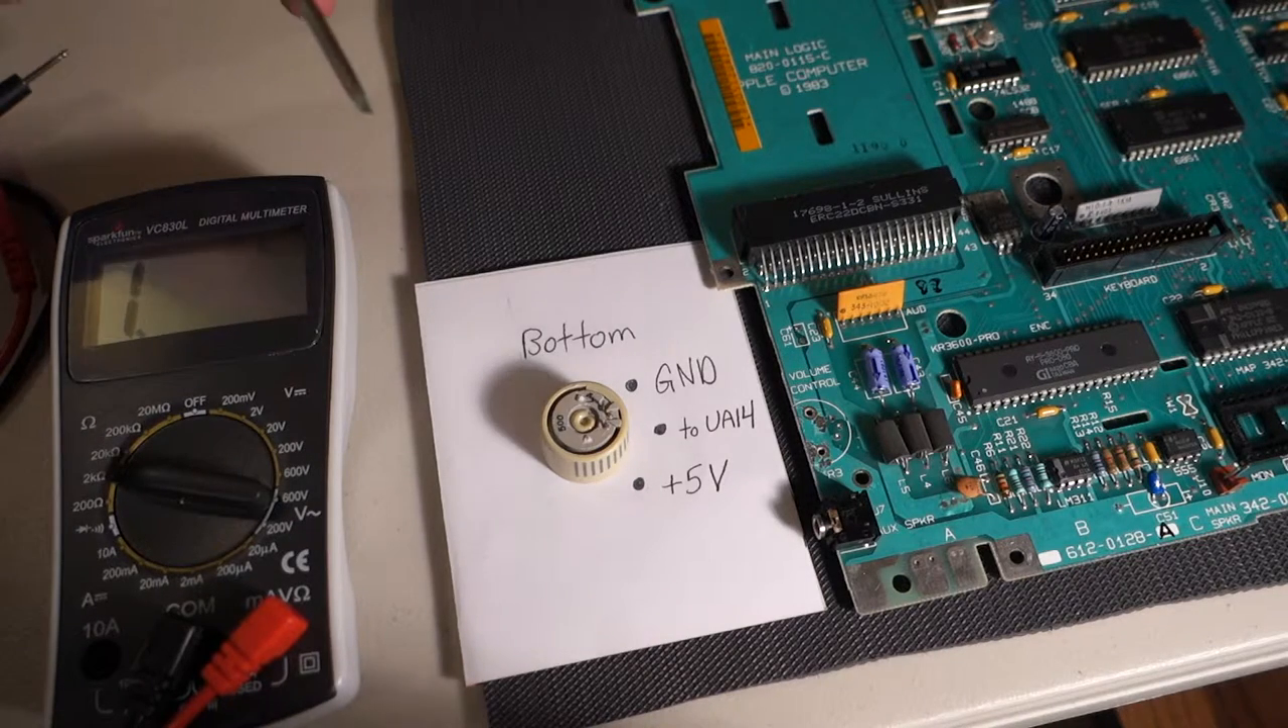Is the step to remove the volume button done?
Yes.